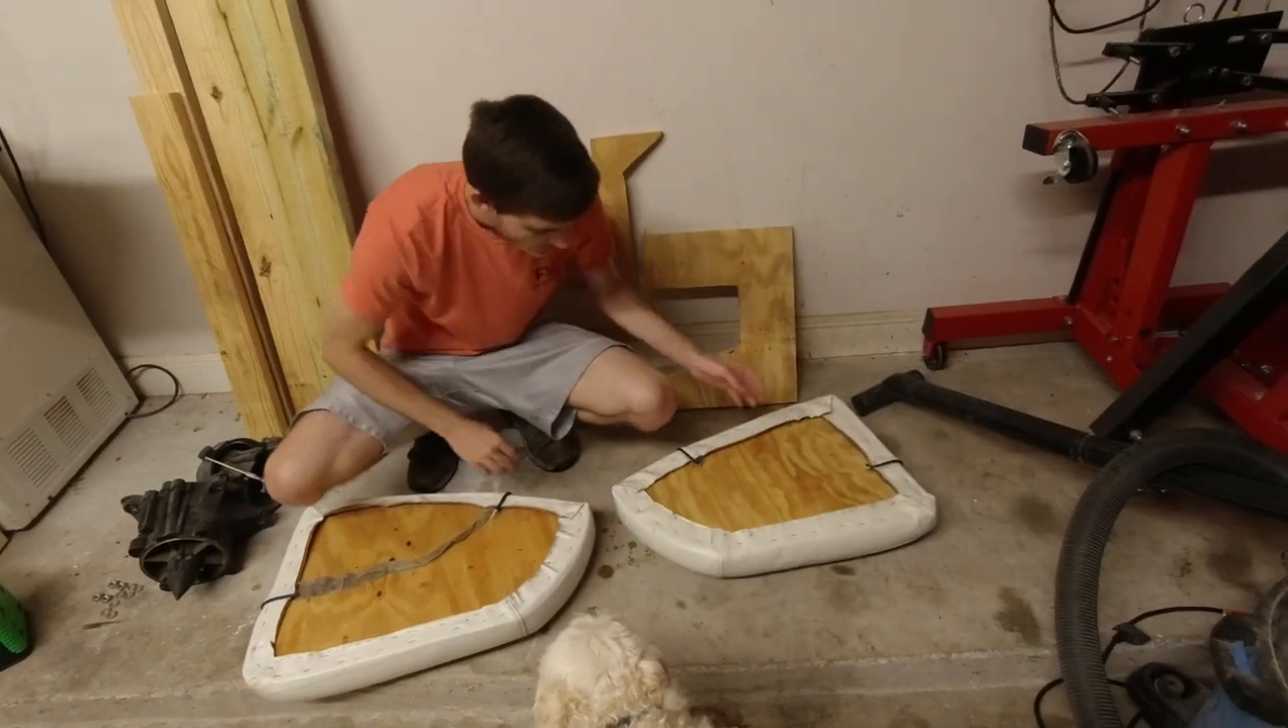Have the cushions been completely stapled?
Yes.